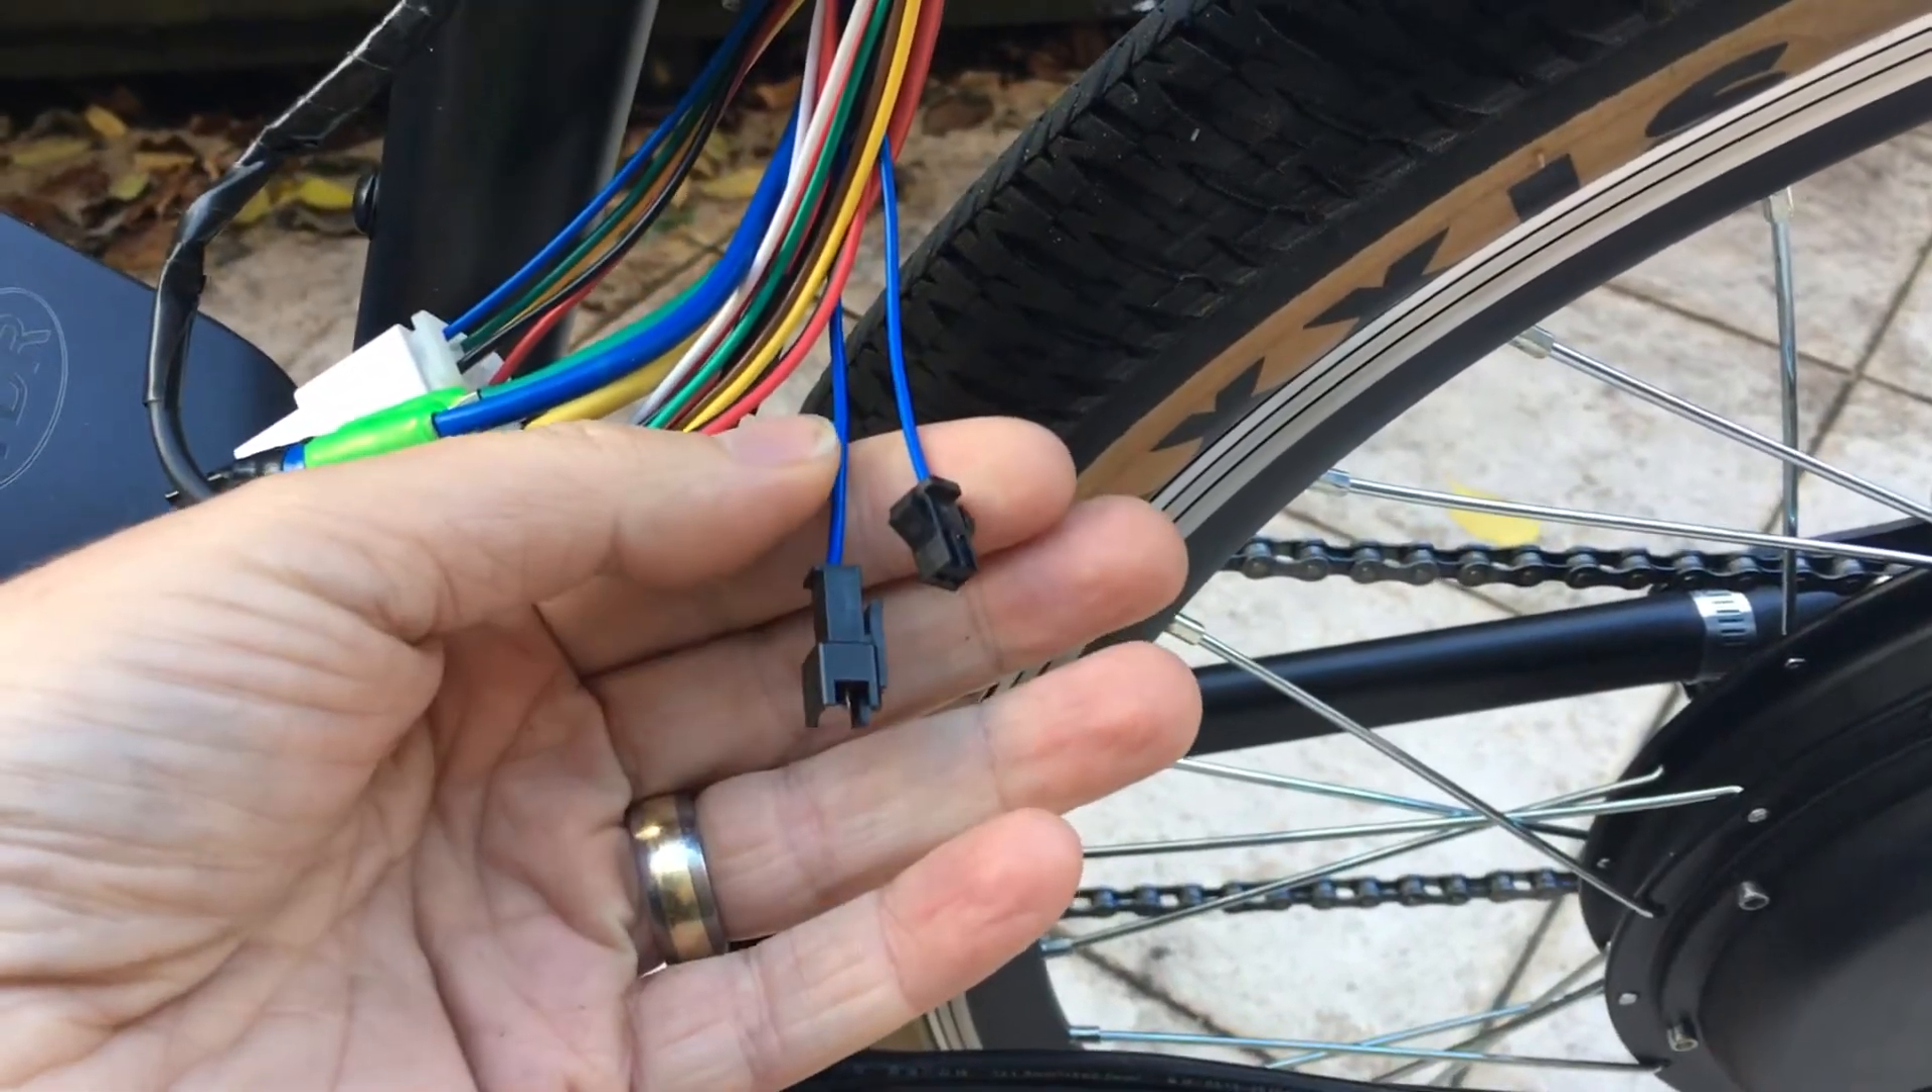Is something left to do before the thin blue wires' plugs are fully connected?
Yes.